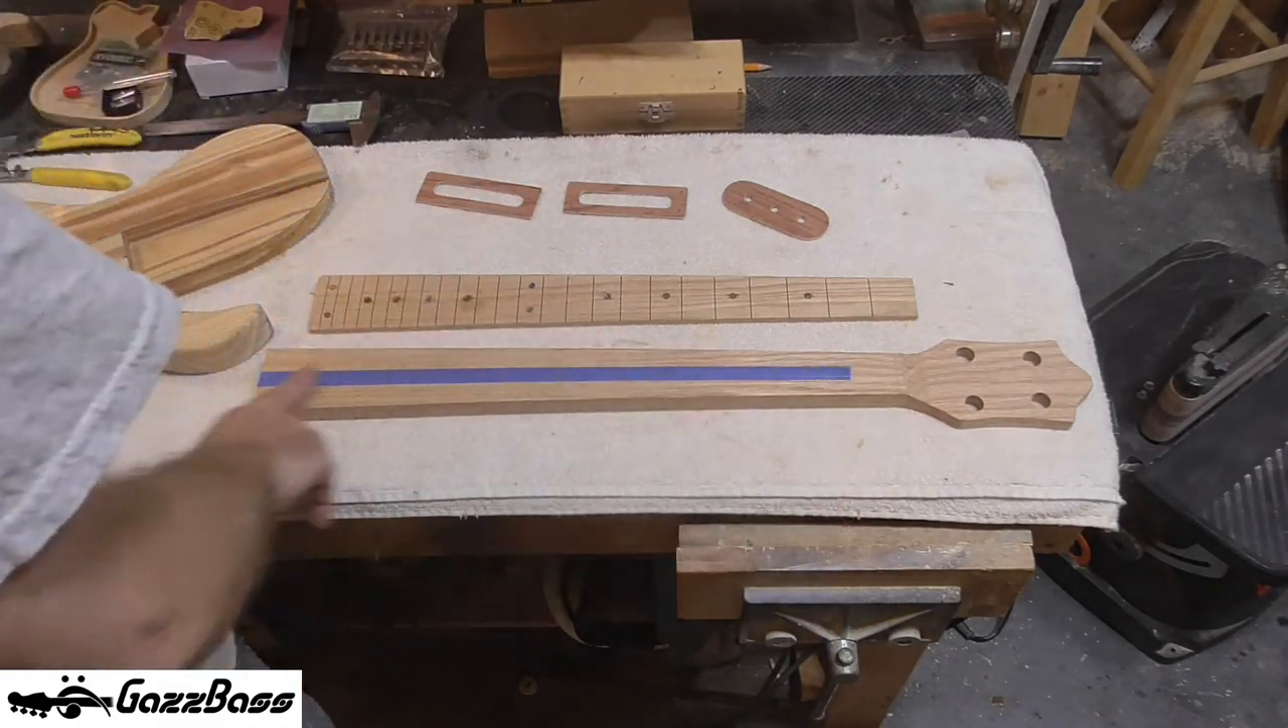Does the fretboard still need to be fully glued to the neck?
Yes.